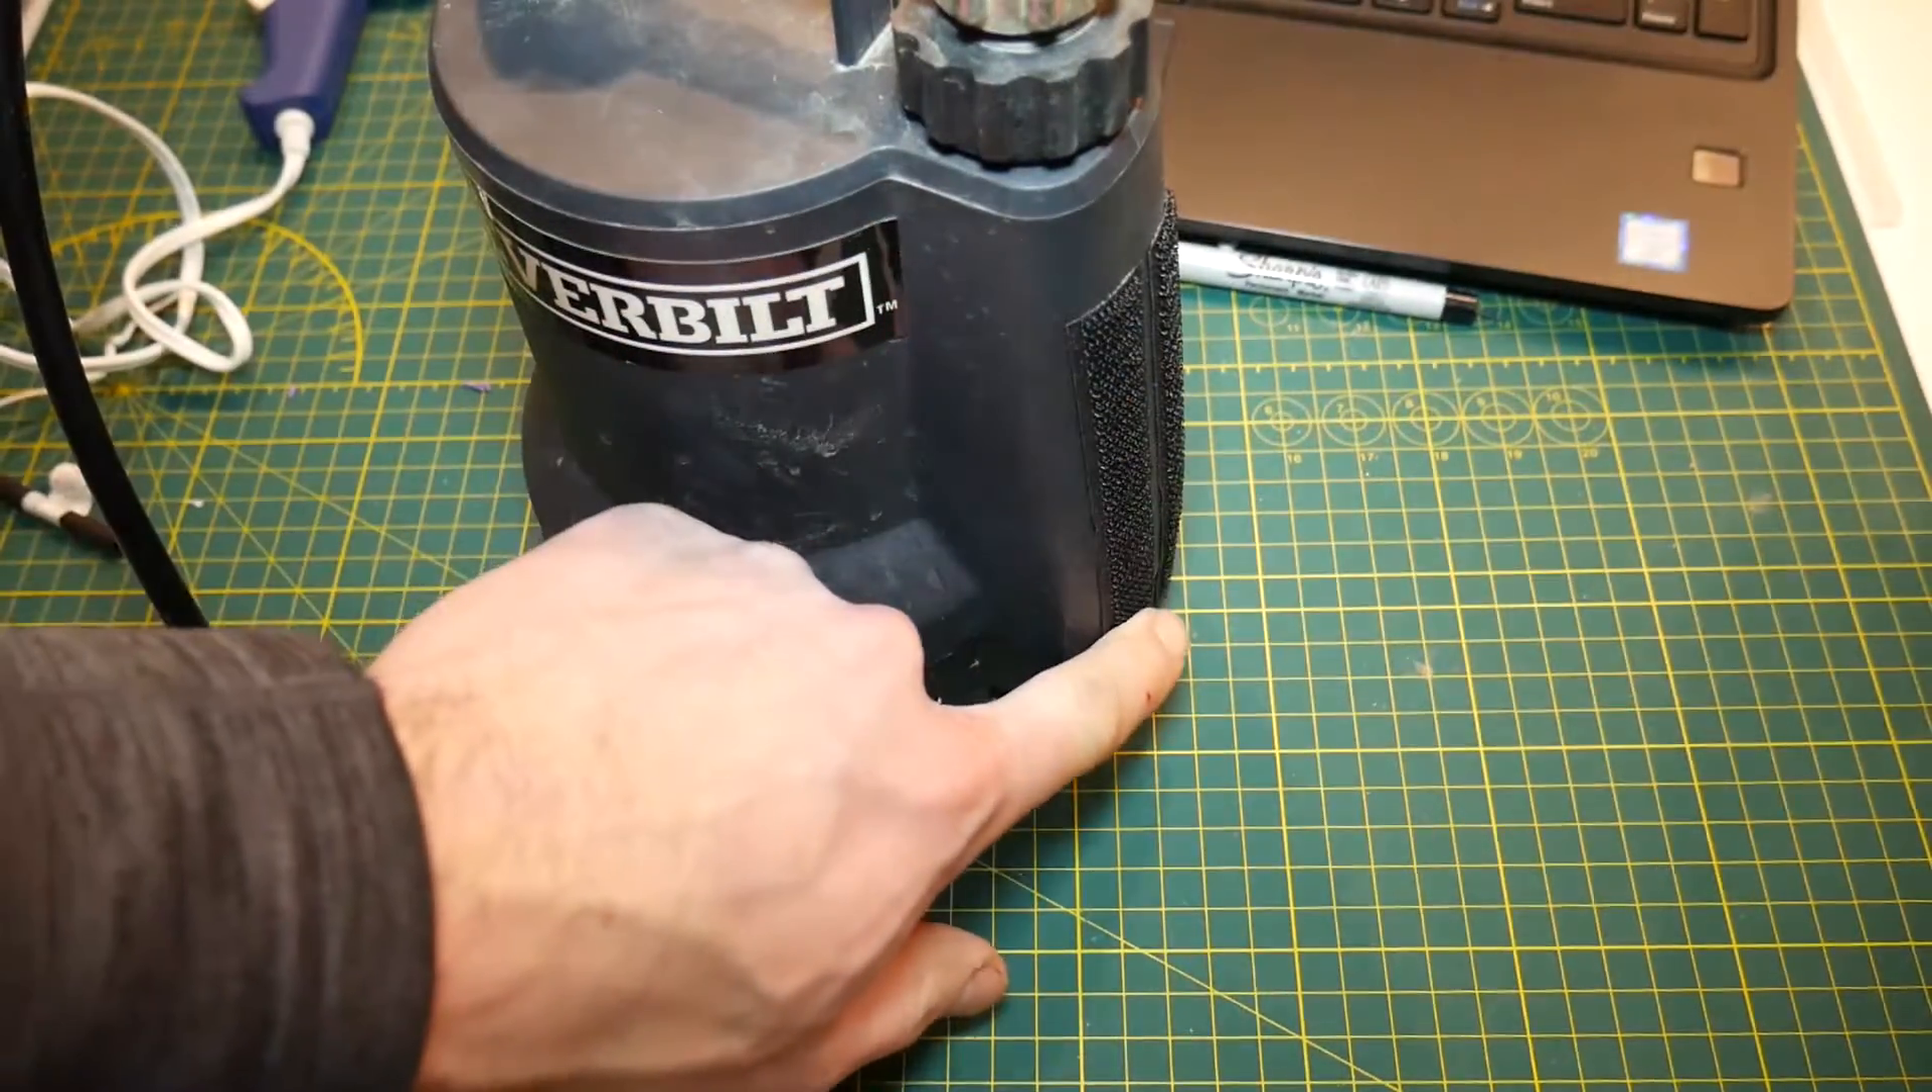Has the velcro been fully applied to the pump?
Yes.